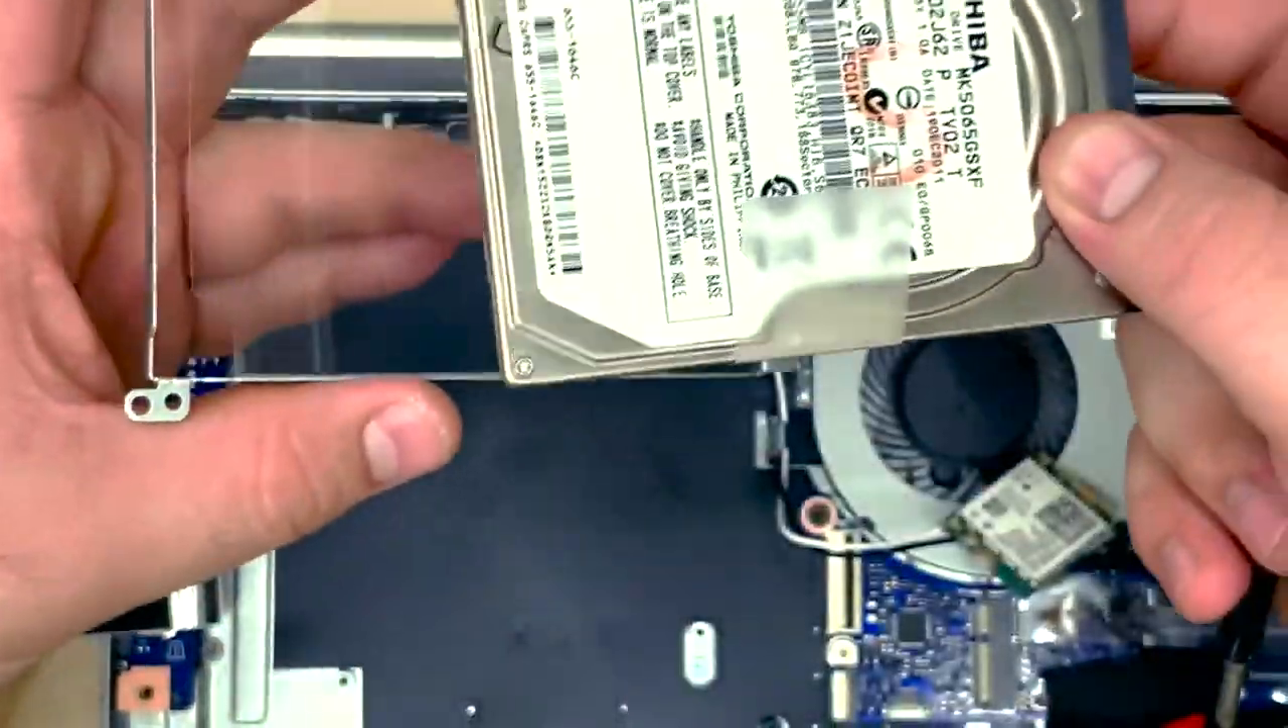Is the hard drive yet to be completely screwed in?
Yes.